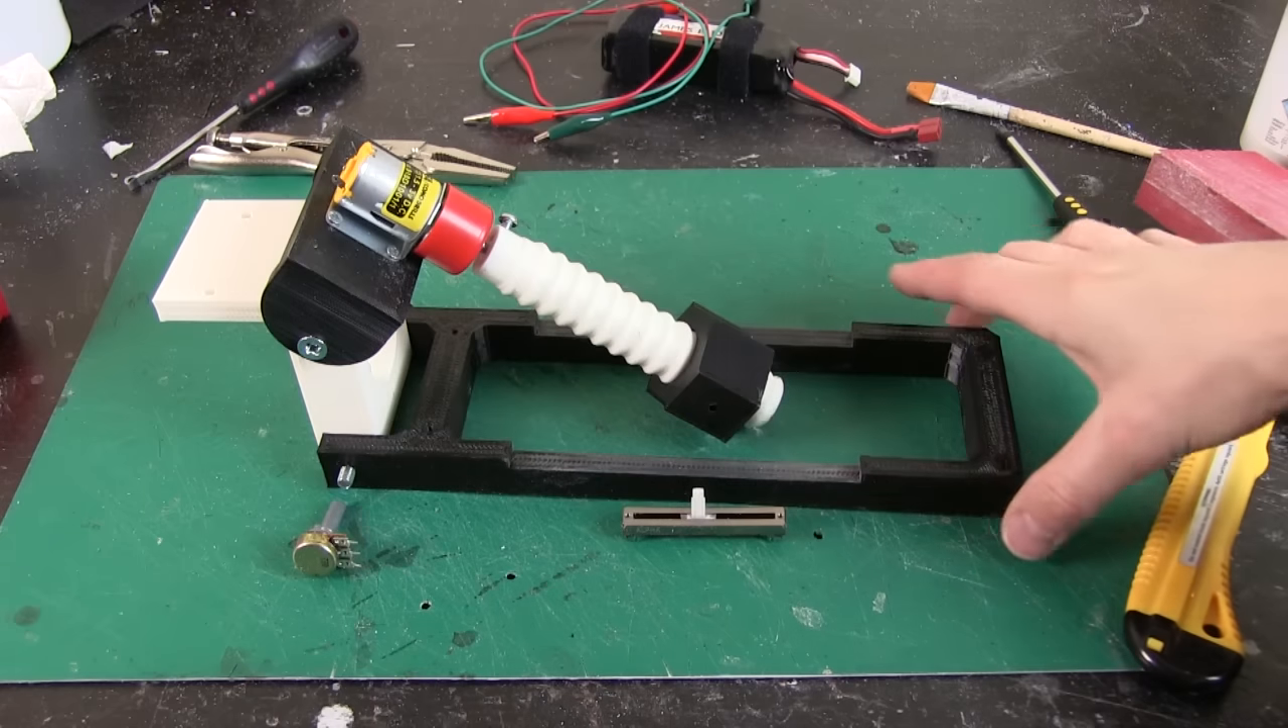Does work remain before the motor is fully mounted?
No.